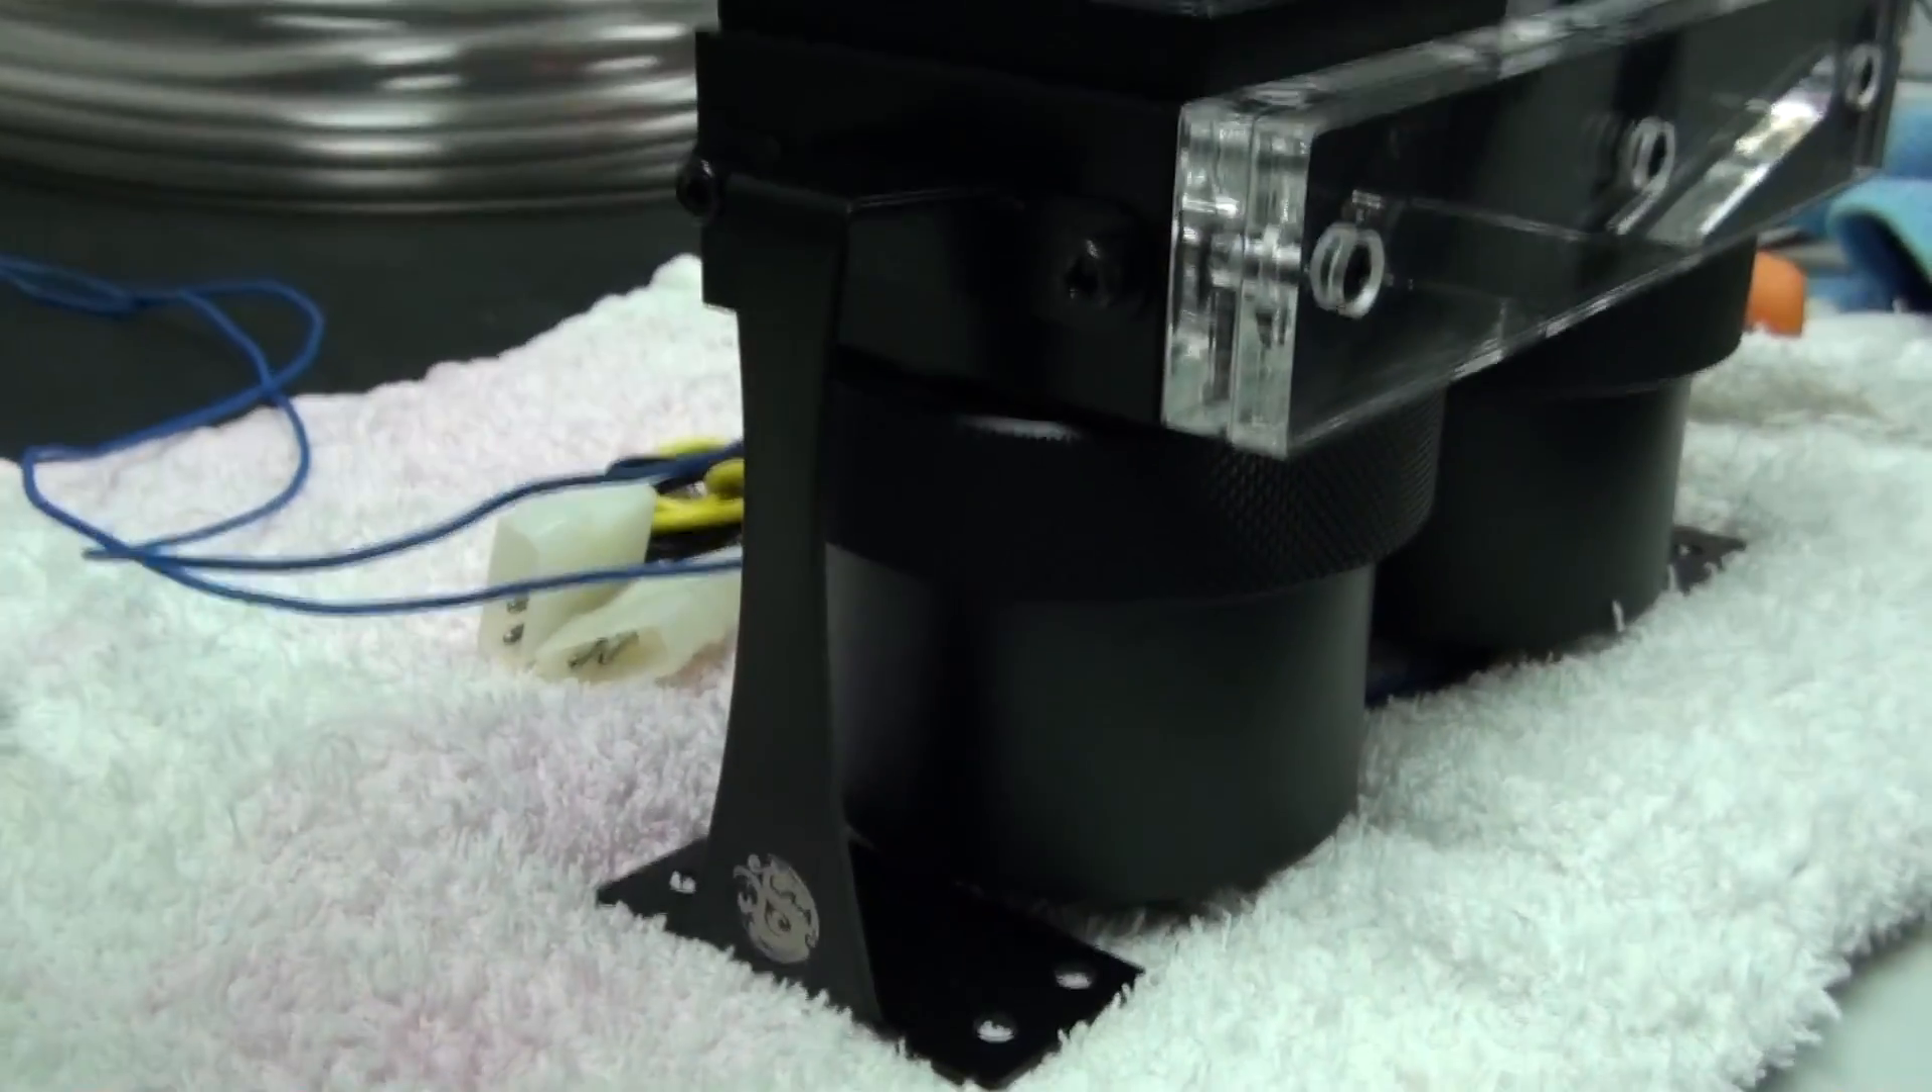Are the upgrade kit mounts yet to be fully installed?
No.